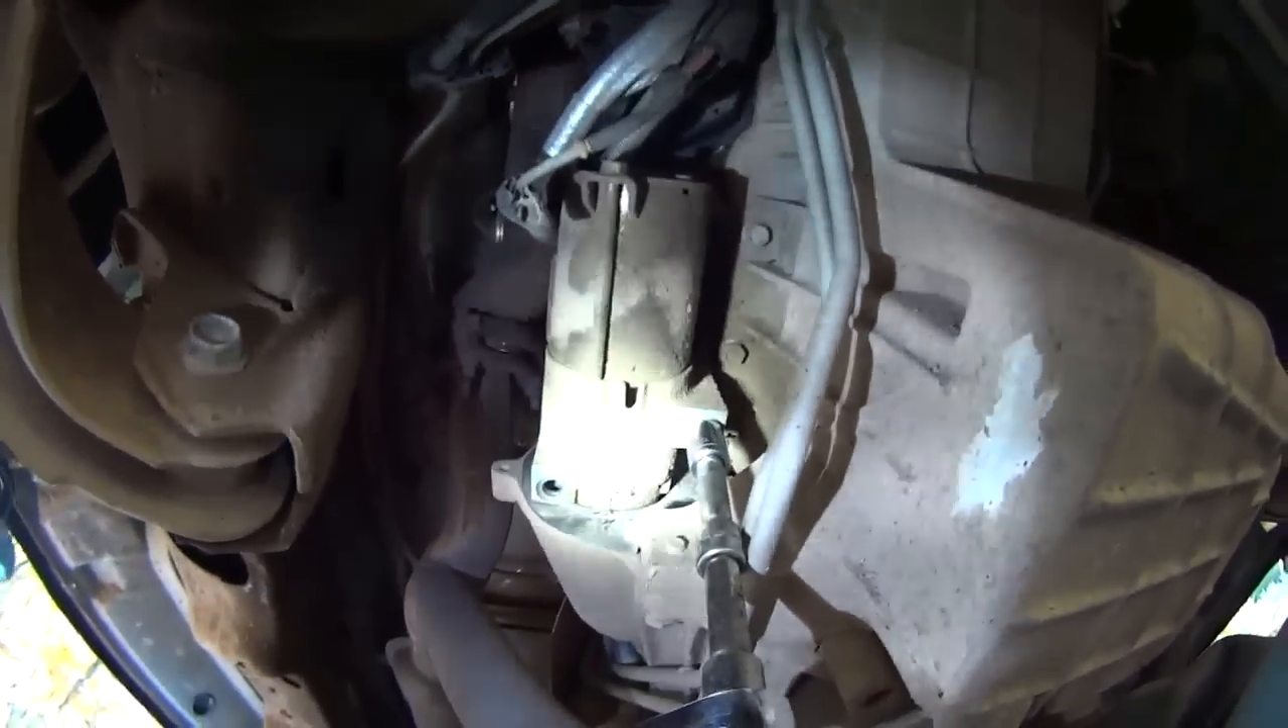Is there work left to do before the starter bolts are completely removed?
Yes.